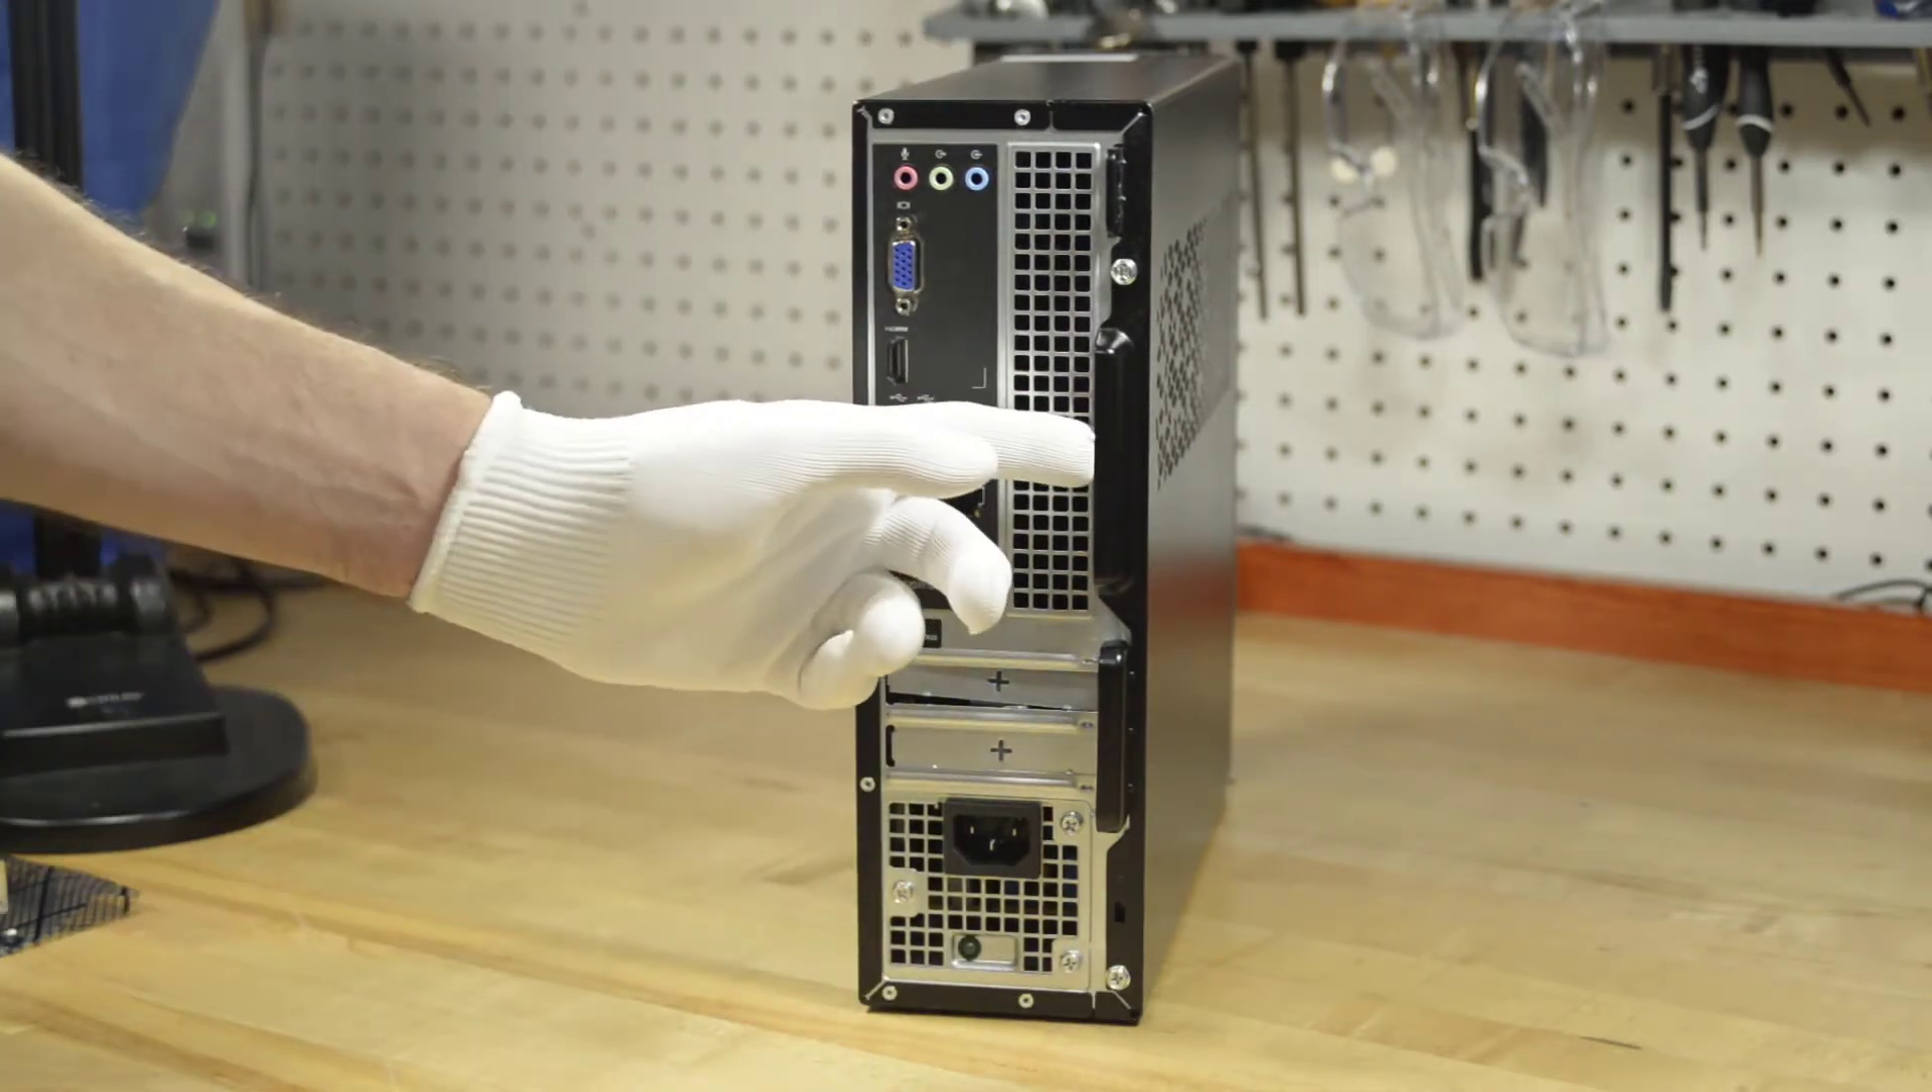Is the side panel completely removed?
No.